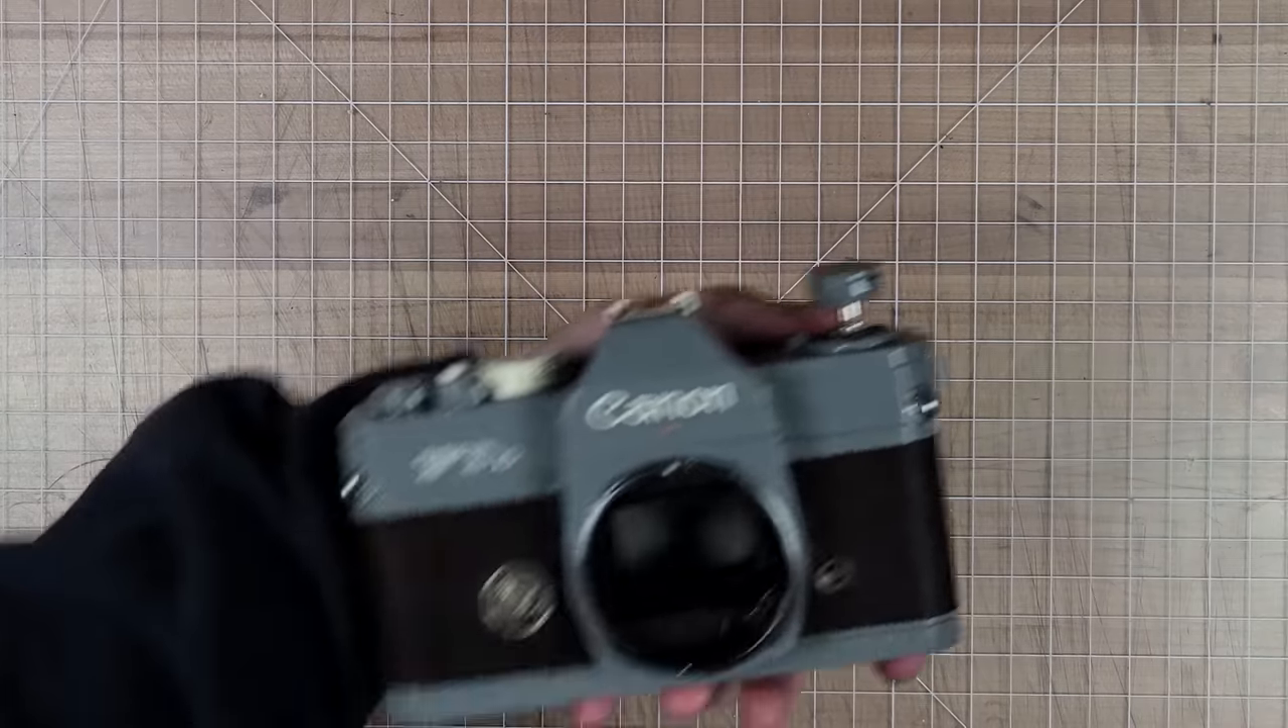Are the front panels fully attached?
Yes.